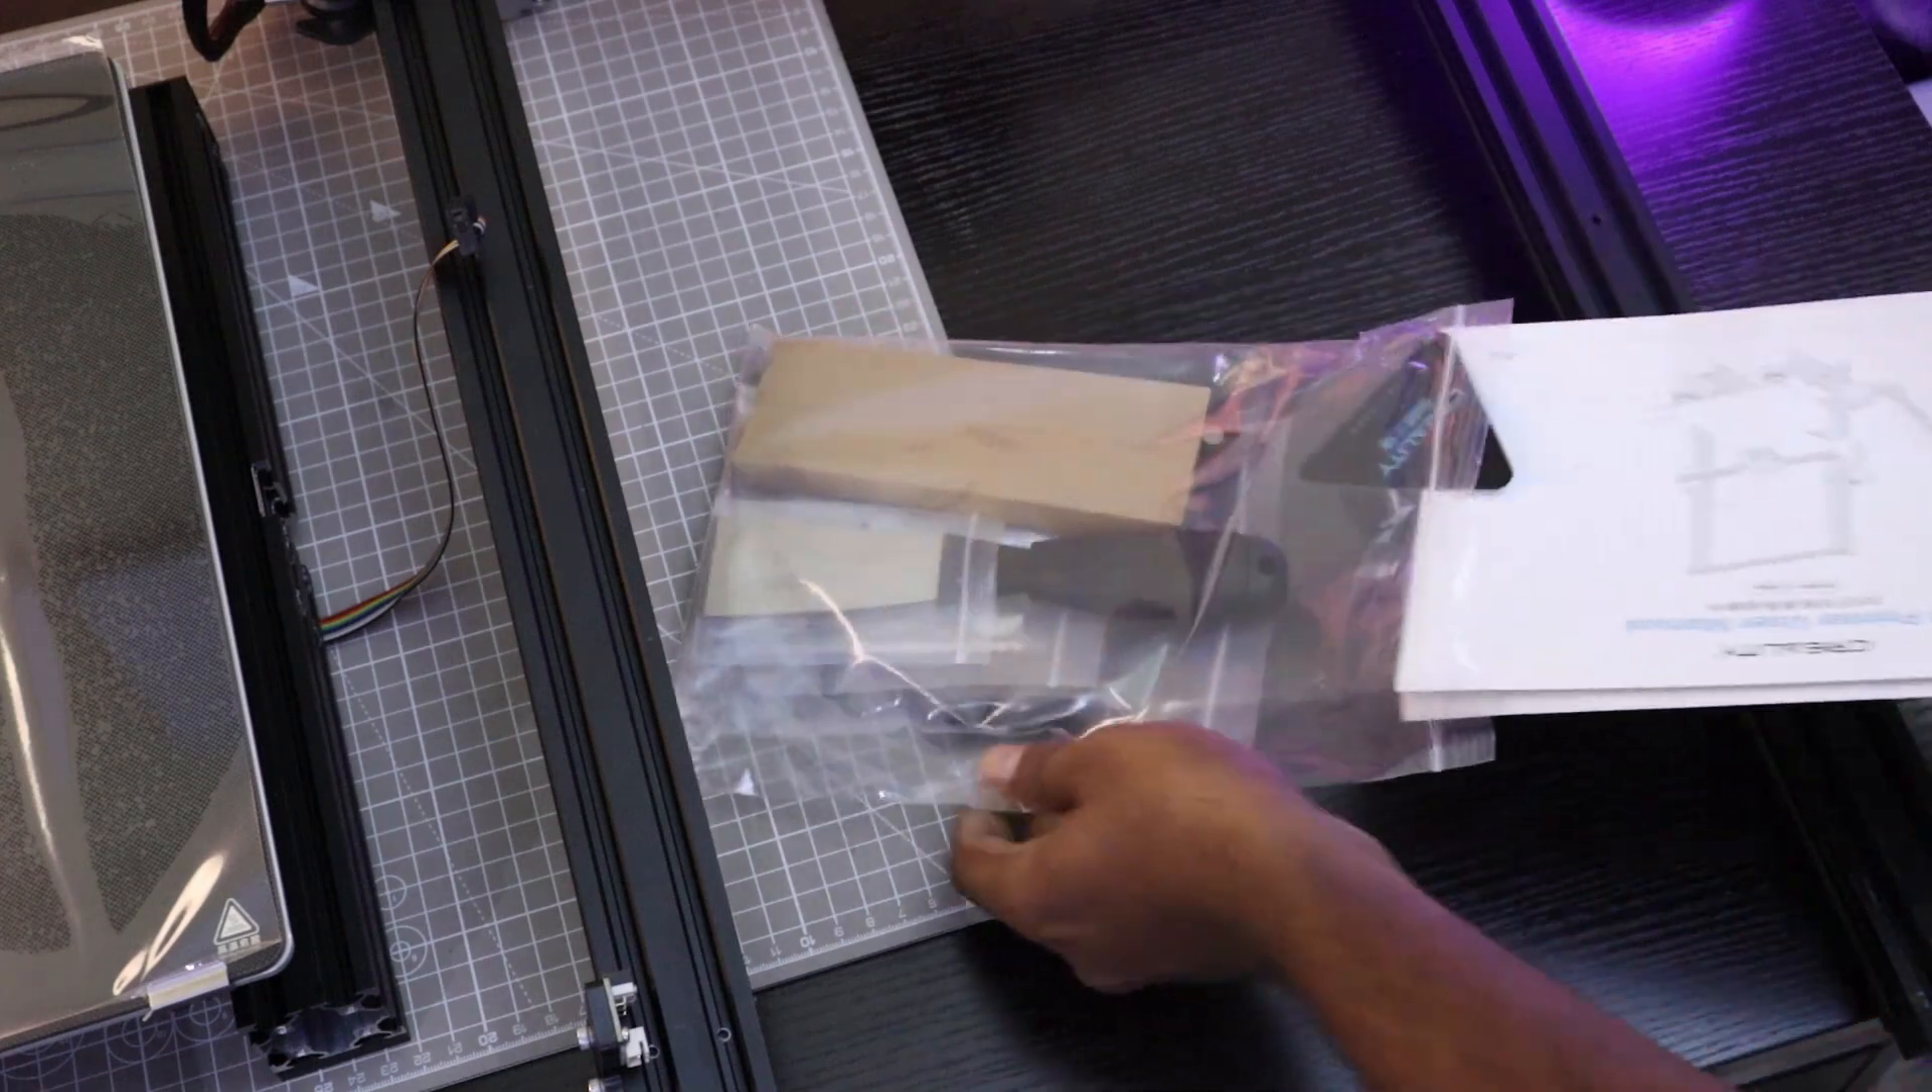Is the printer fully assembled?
No.